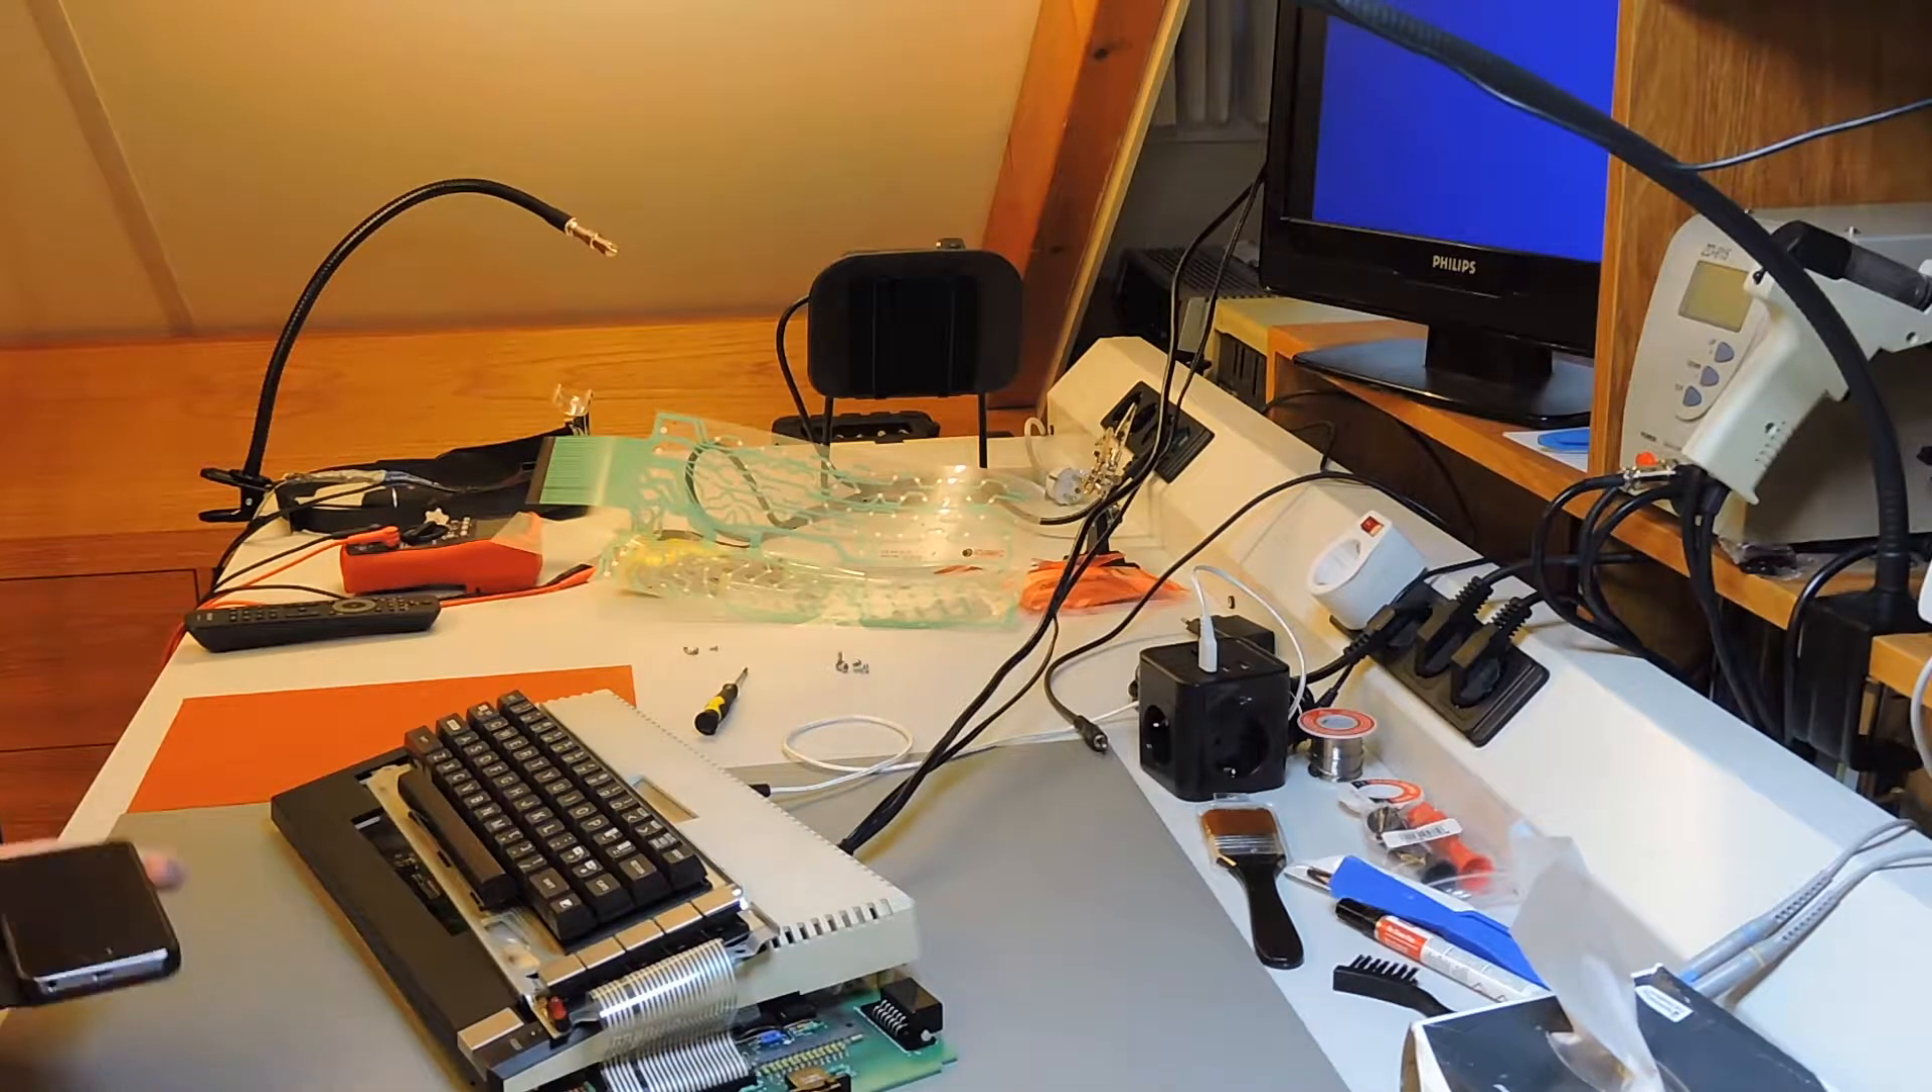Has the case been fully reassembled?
No.